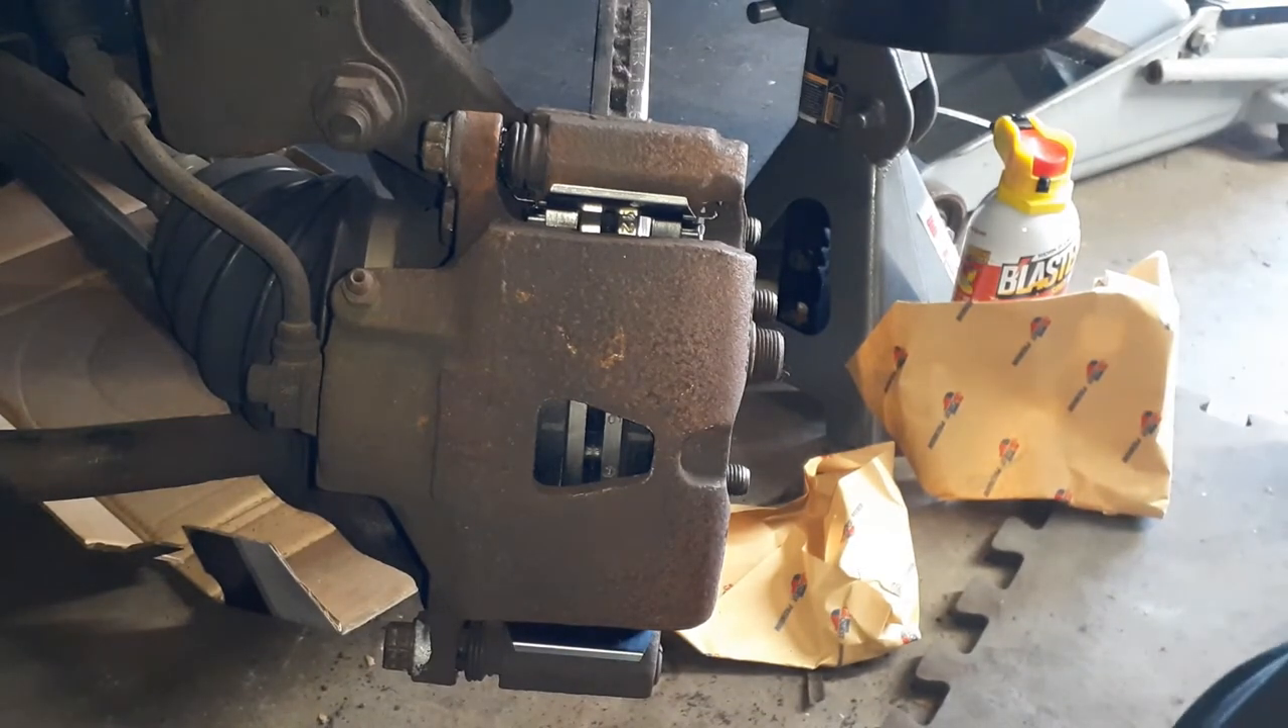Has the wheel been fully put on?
No.